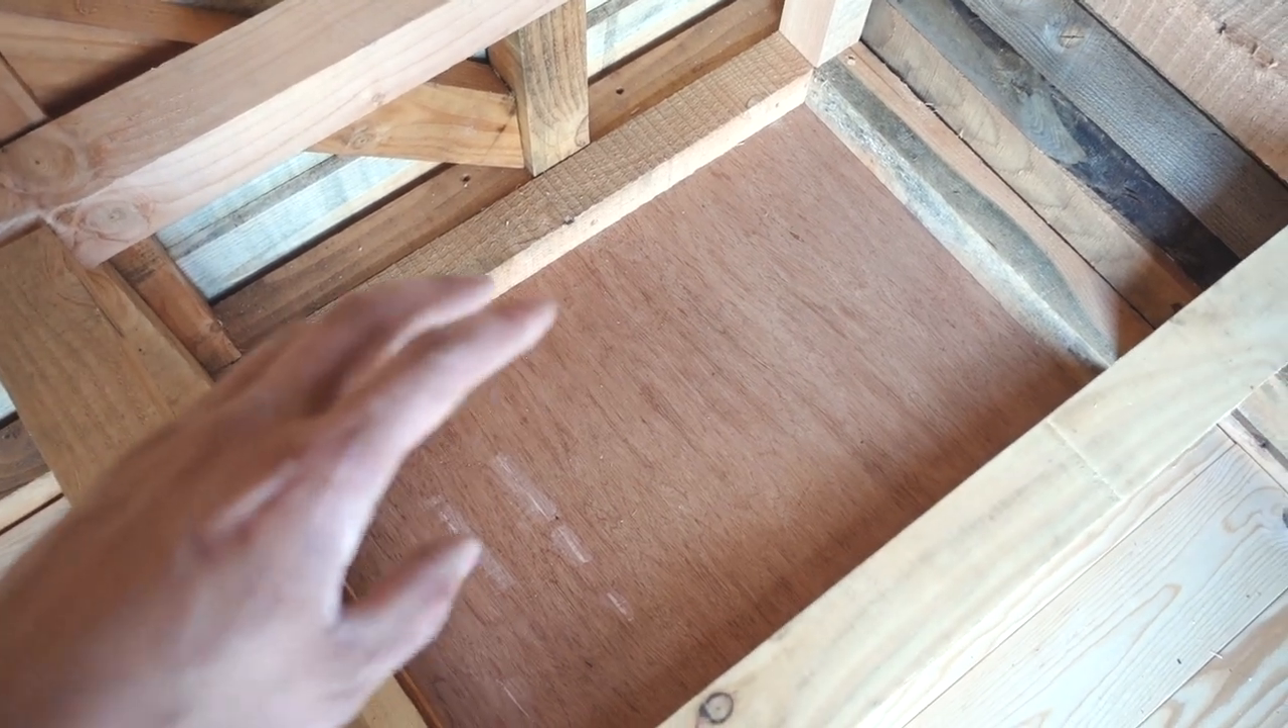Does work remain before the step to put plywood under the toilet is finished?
No.